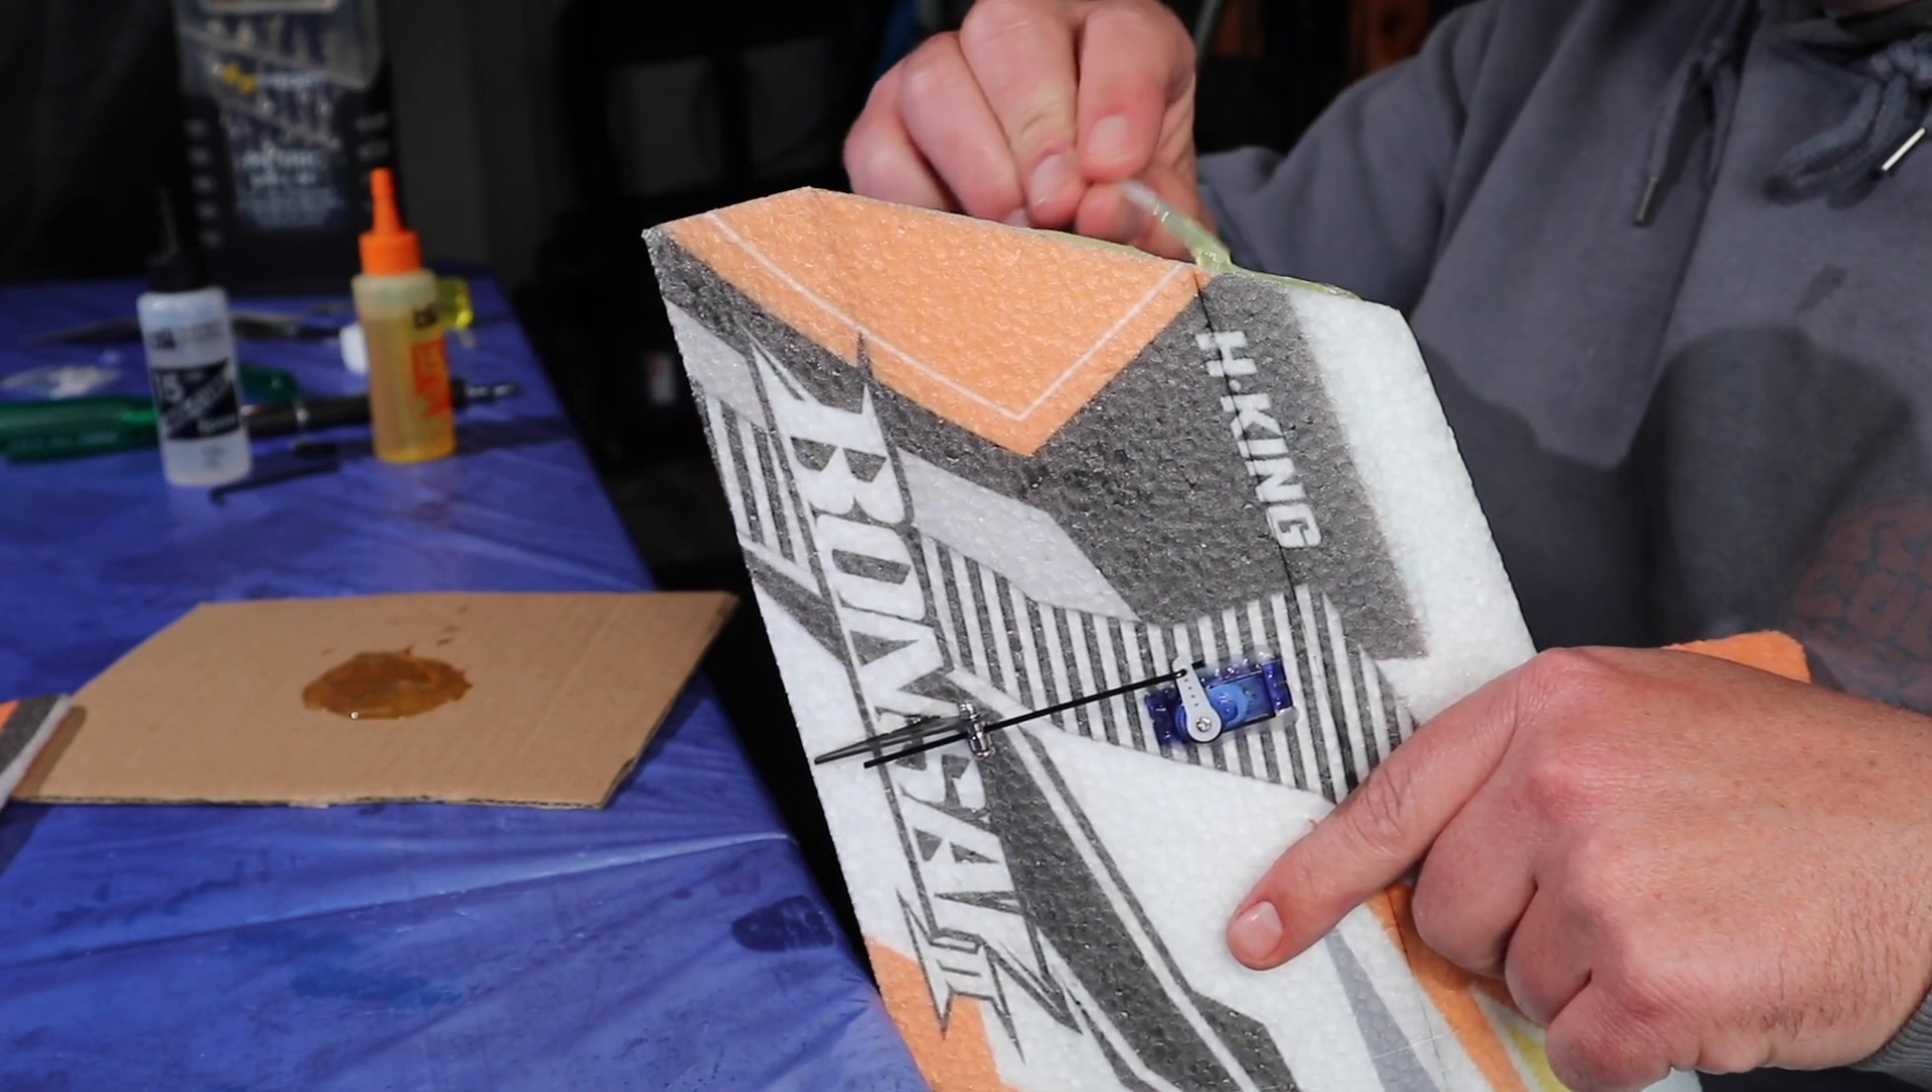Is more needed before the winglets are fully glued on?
Yes.